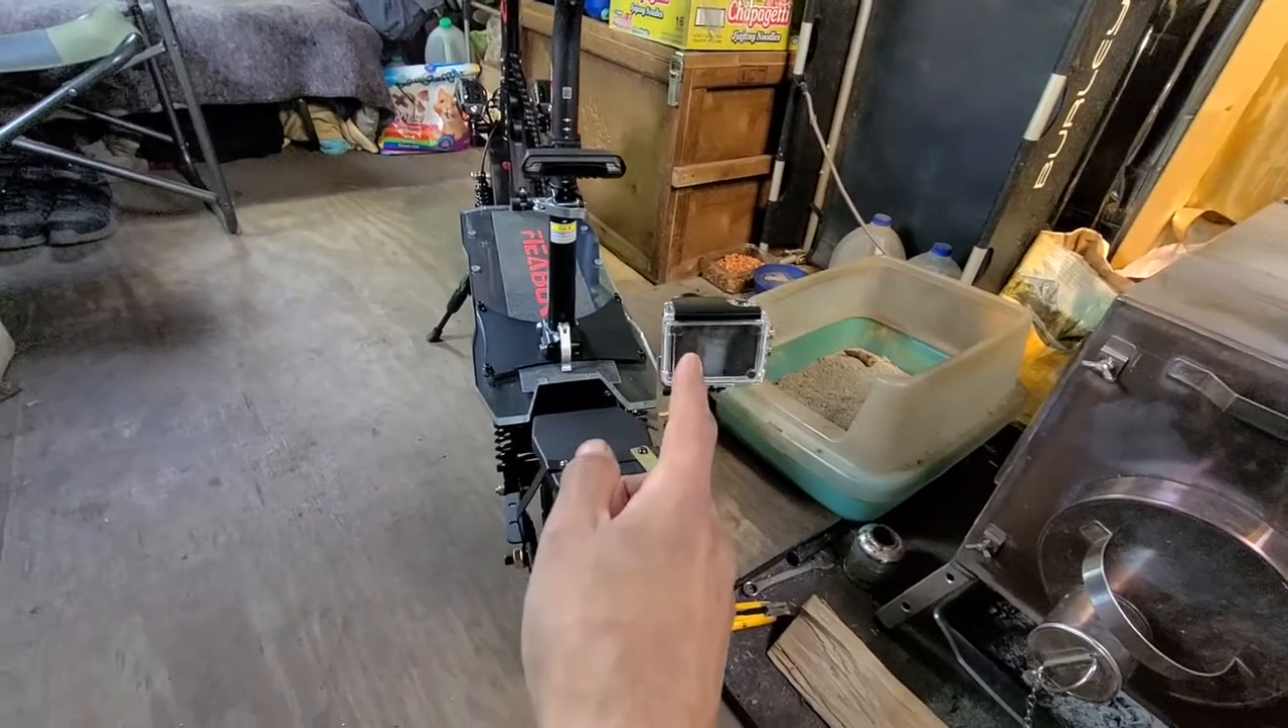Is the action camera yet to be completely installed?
No.